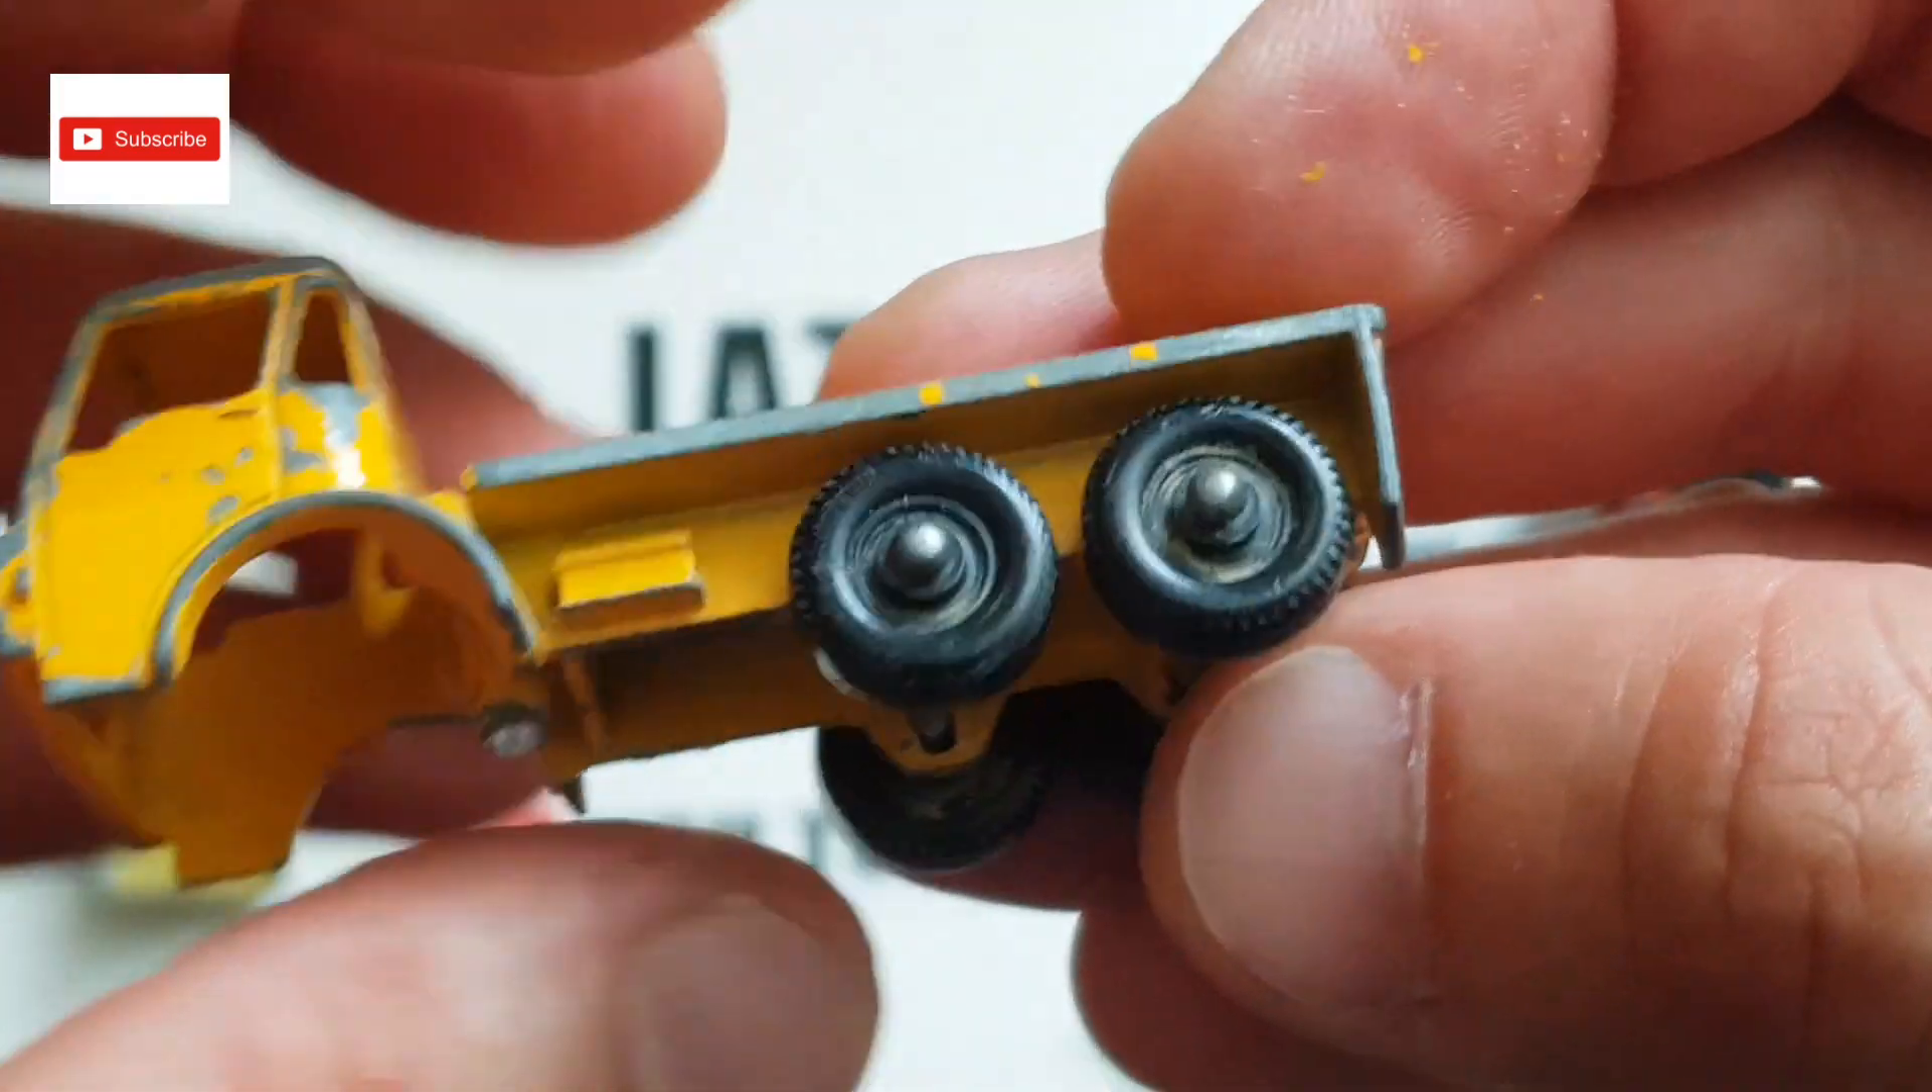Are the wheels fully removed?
No.